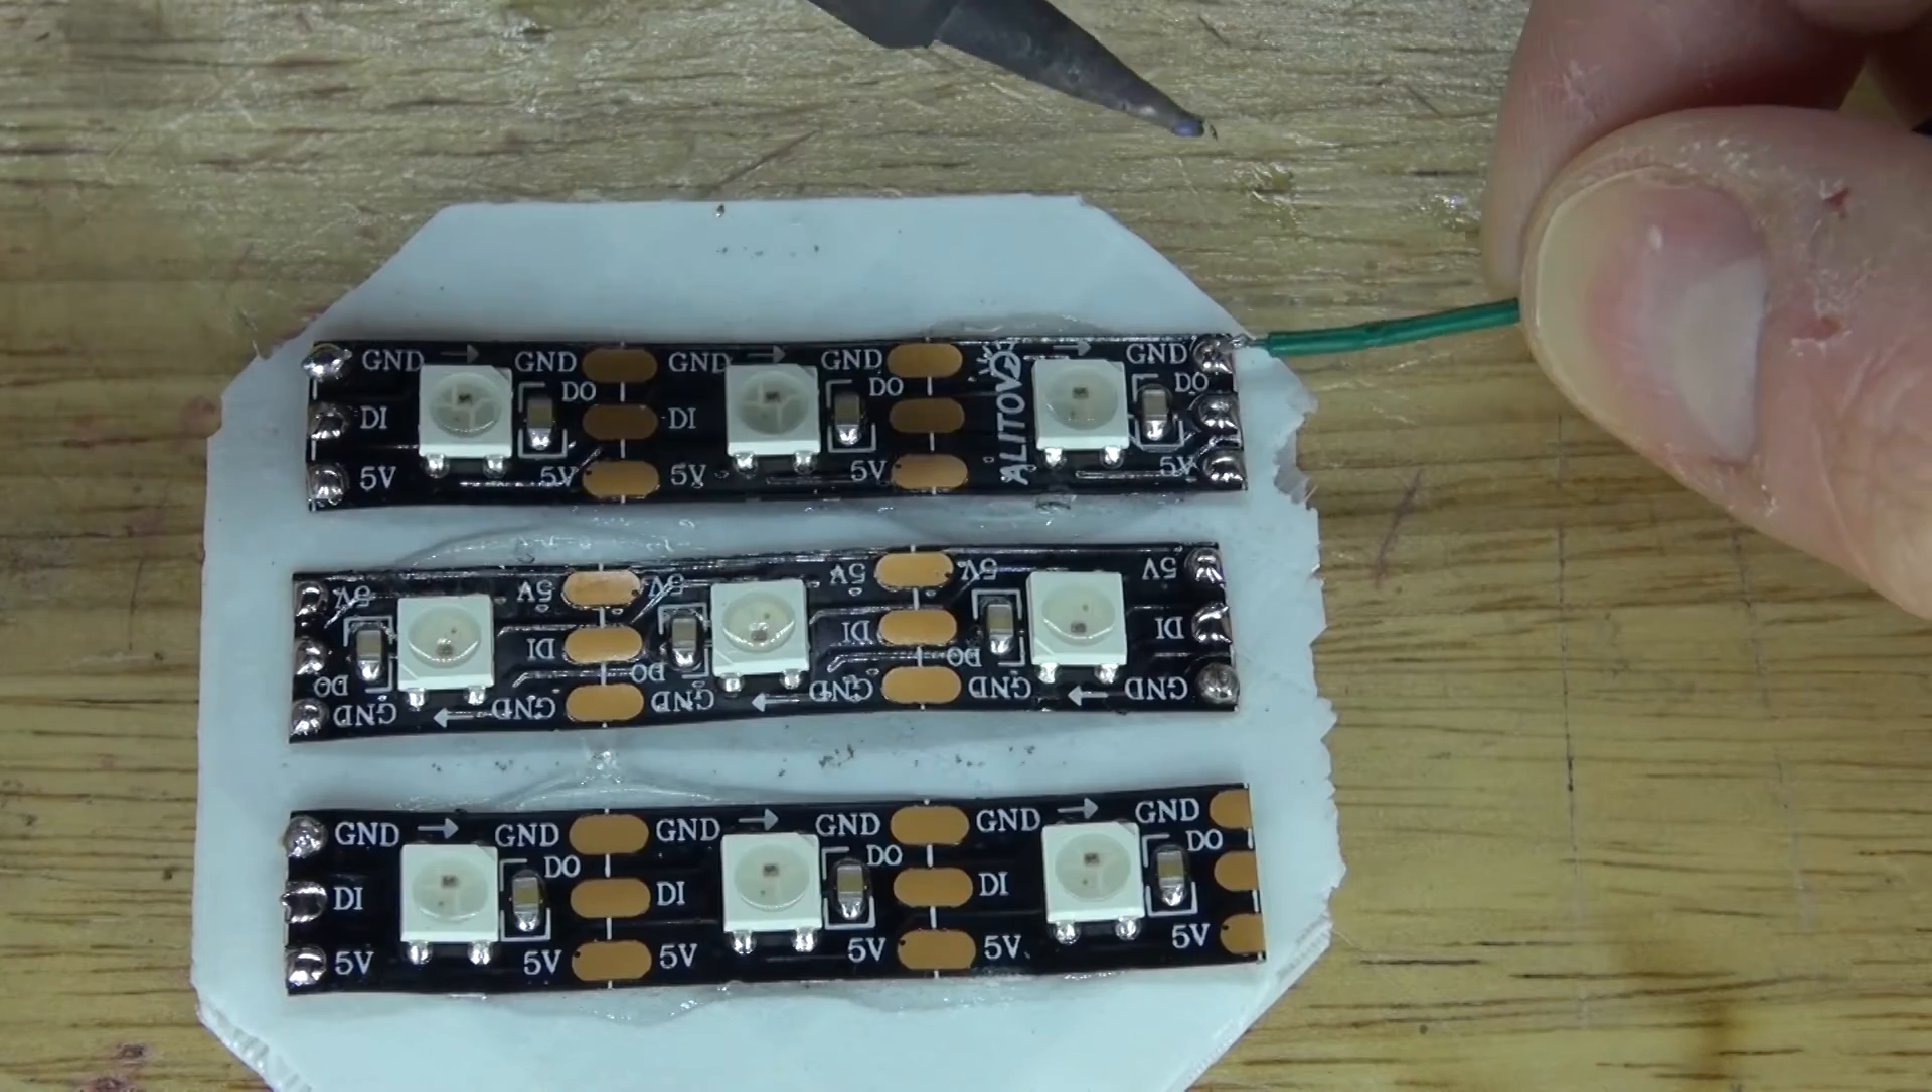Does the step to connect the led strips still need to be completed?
Yes.